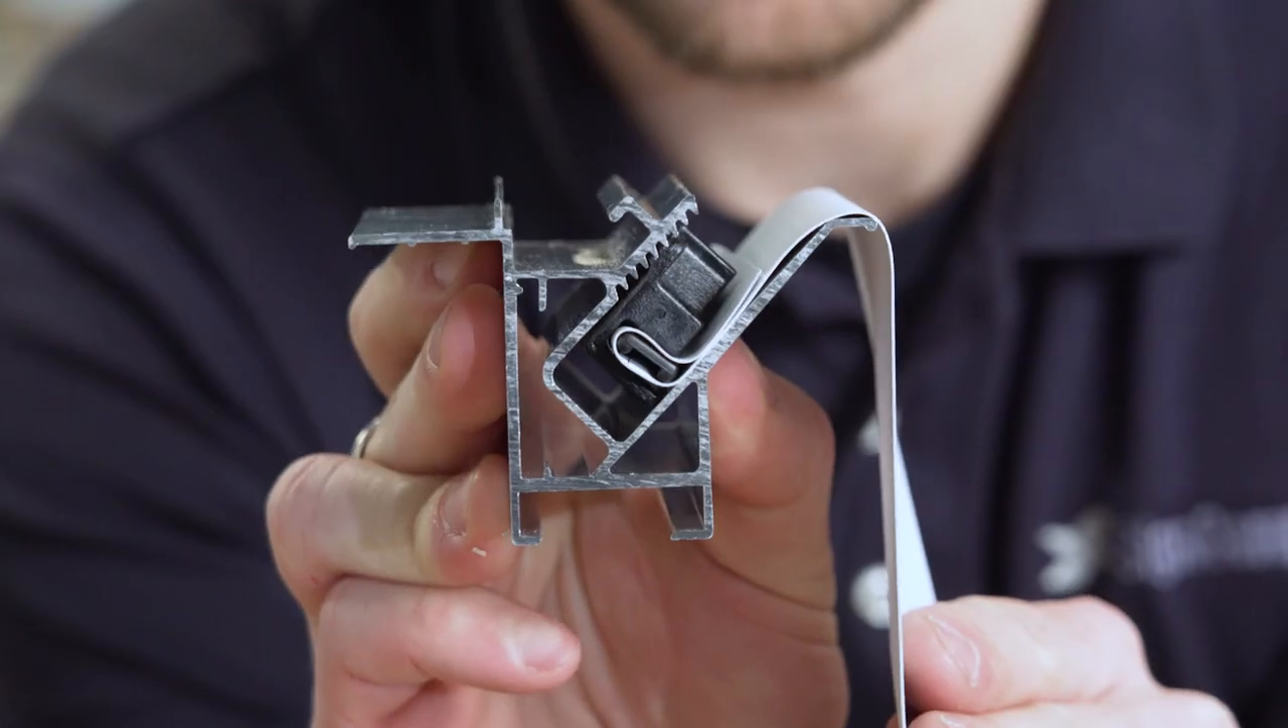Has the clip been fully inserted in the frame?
Yes.